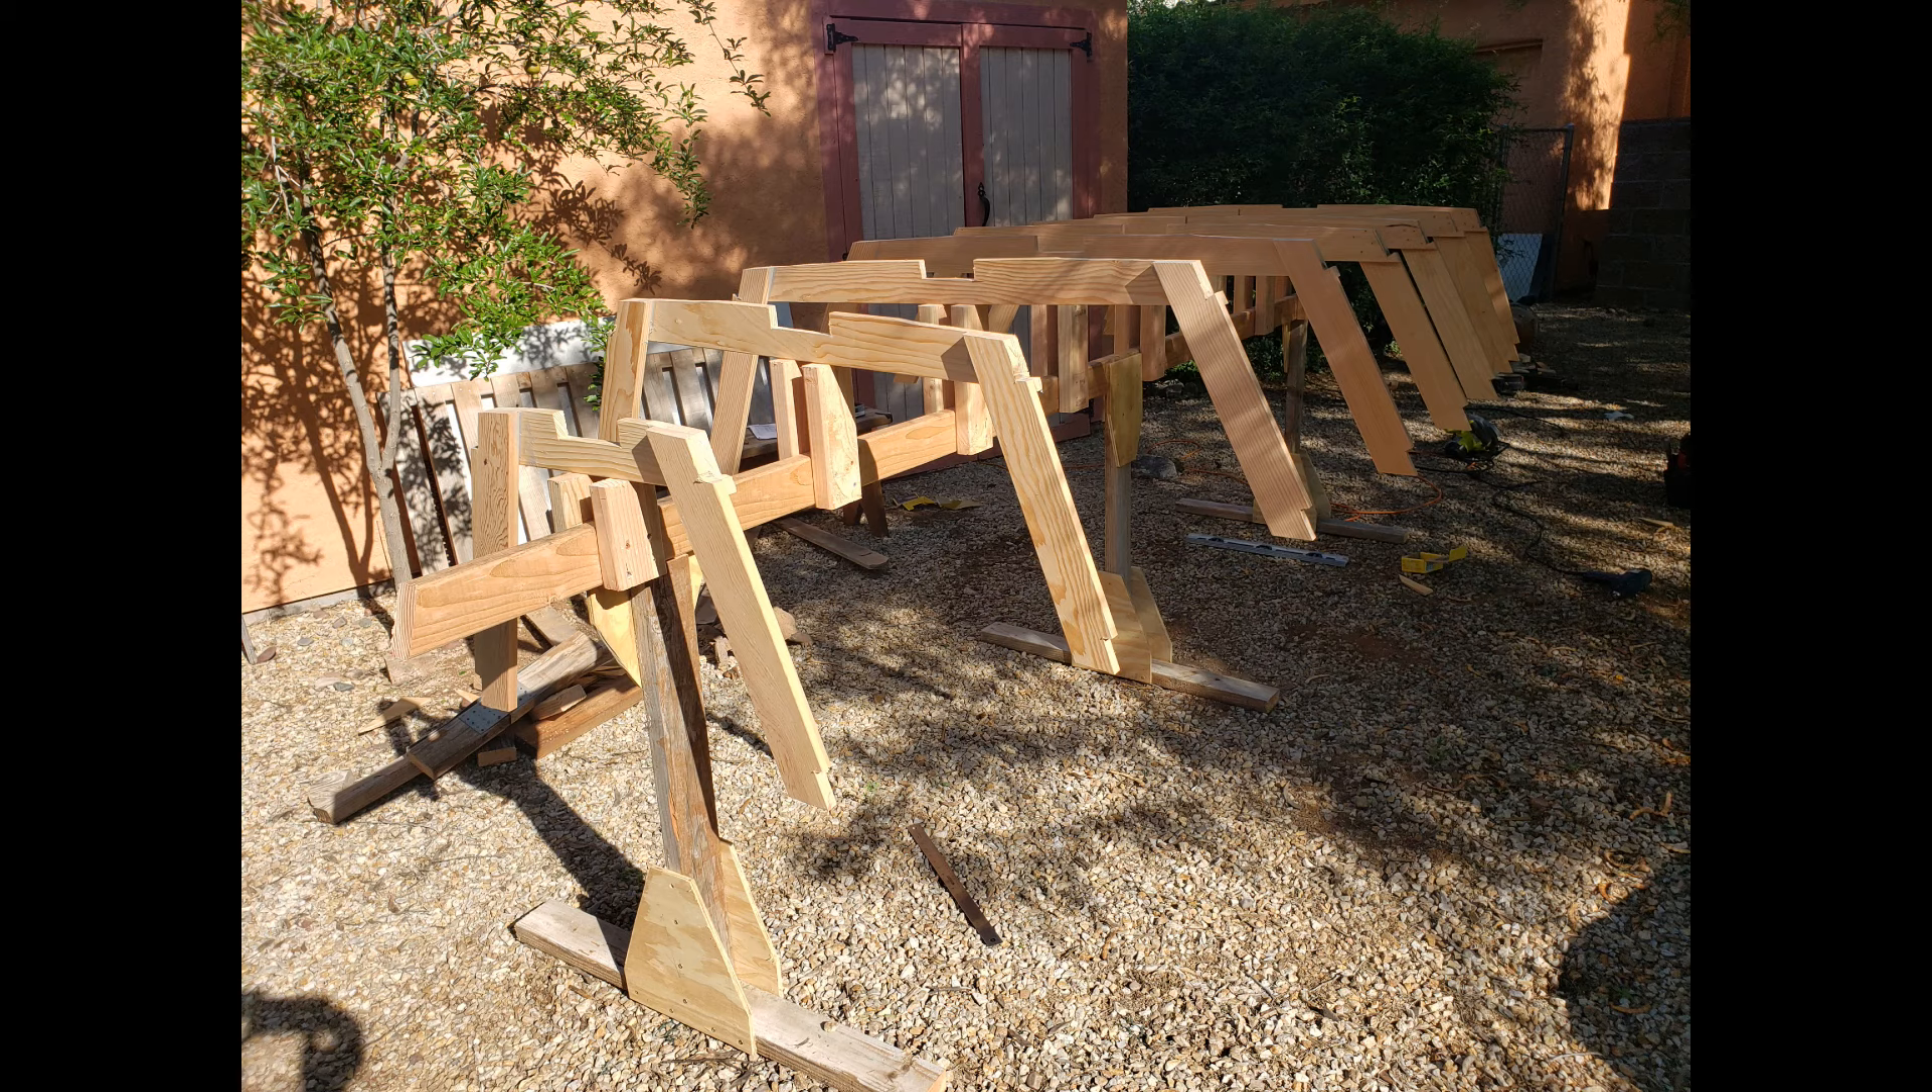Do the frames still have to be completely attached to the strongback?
No.